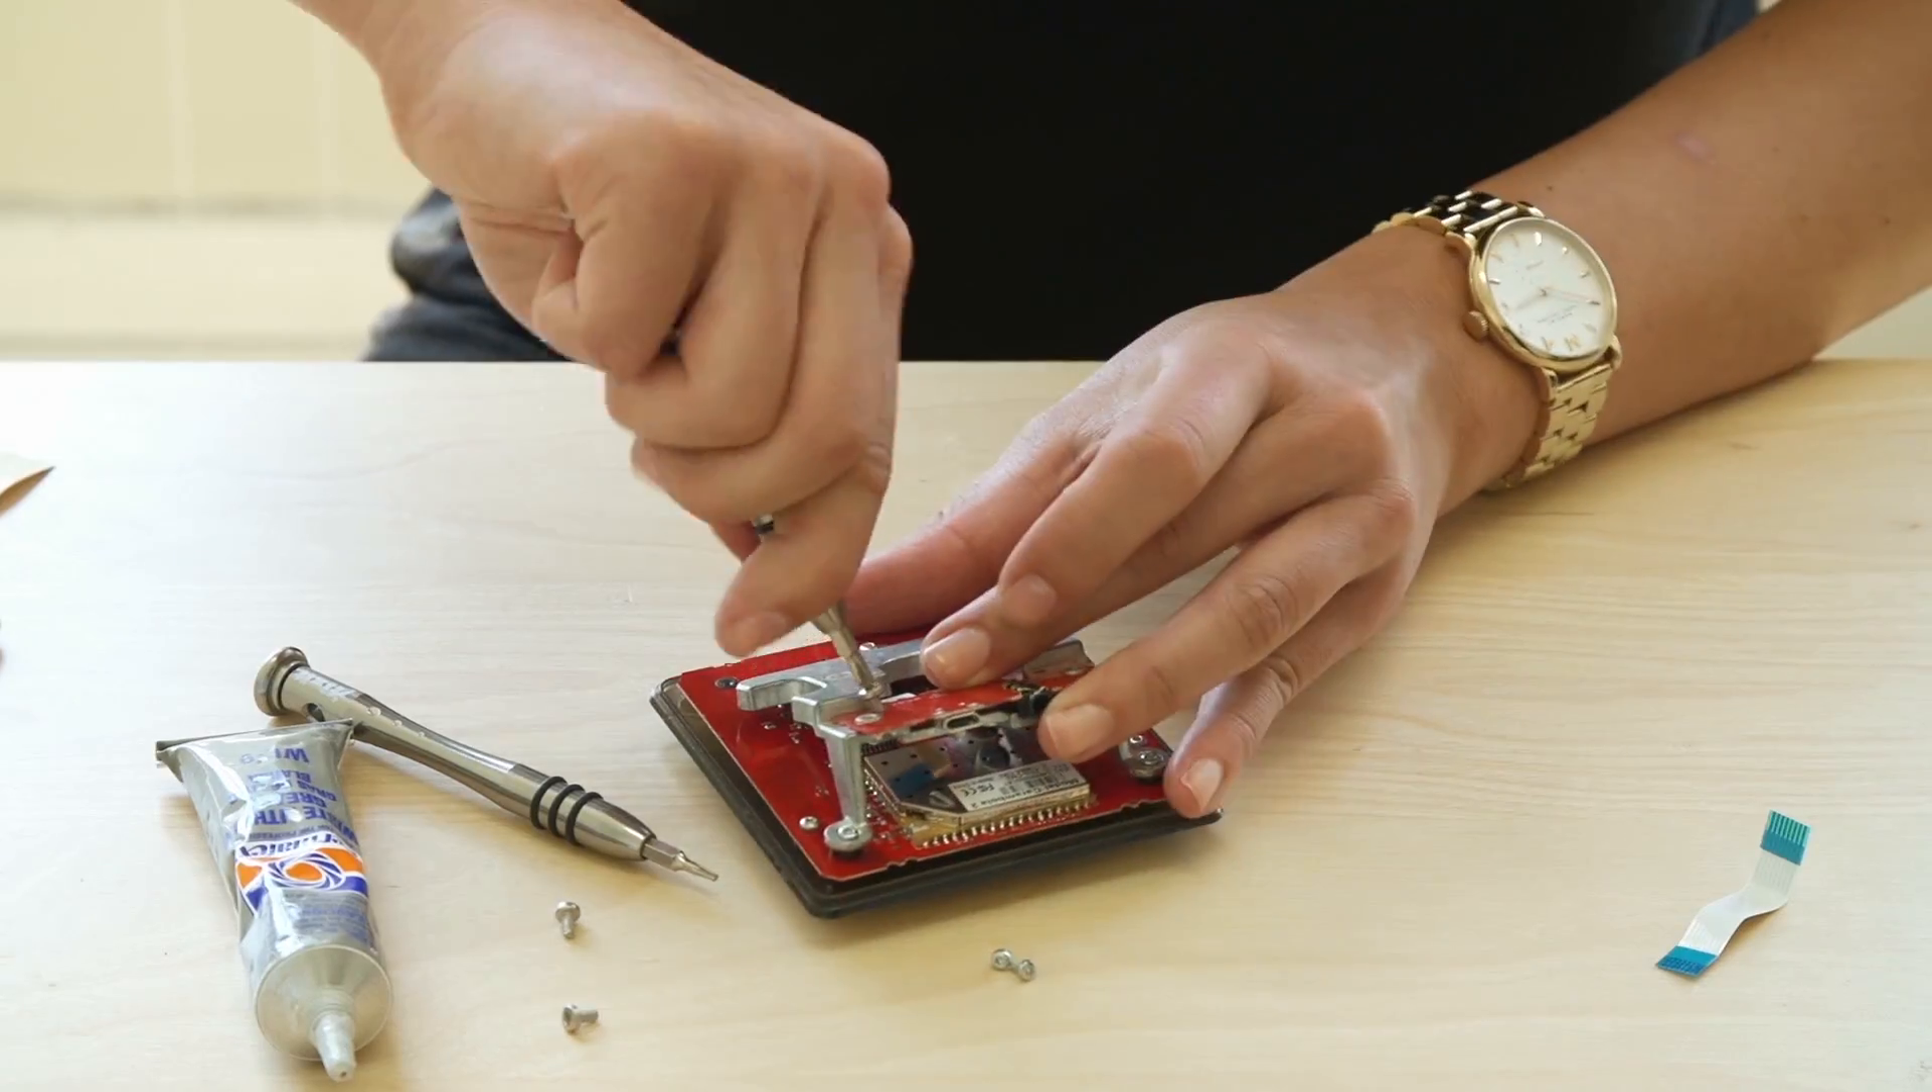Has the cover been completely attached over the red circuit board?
No.